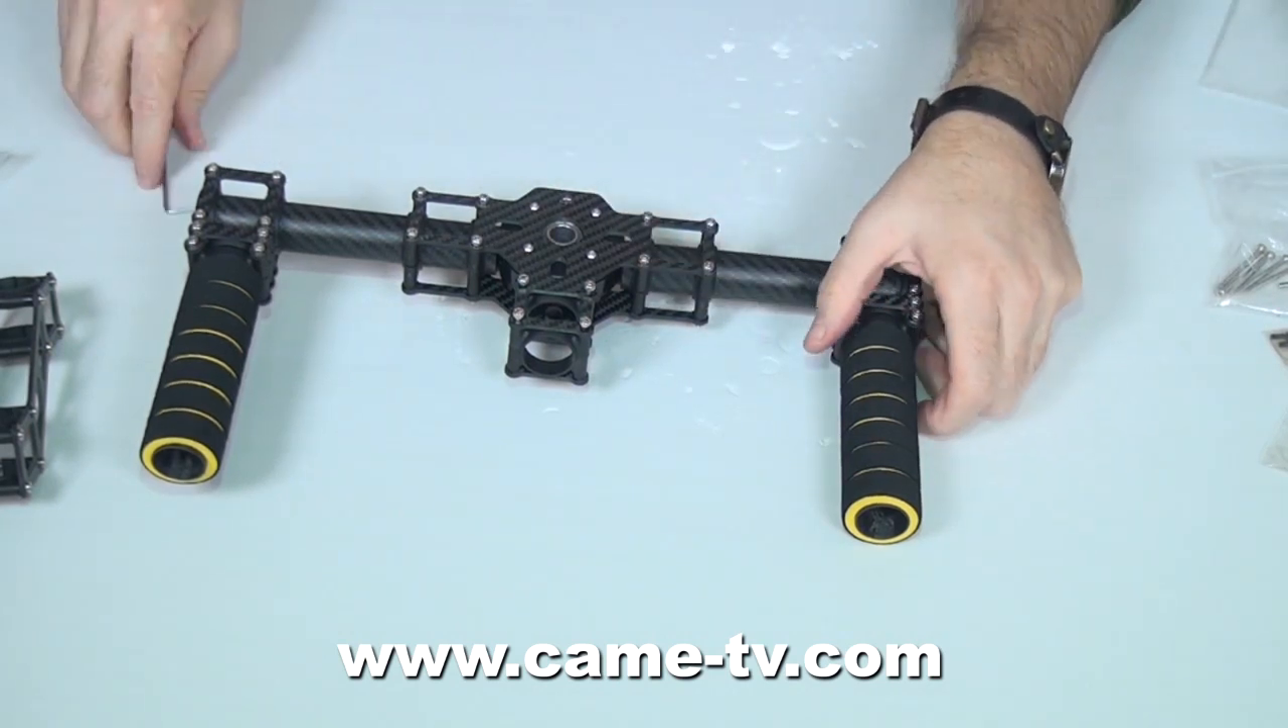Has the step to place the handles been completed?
Yes.